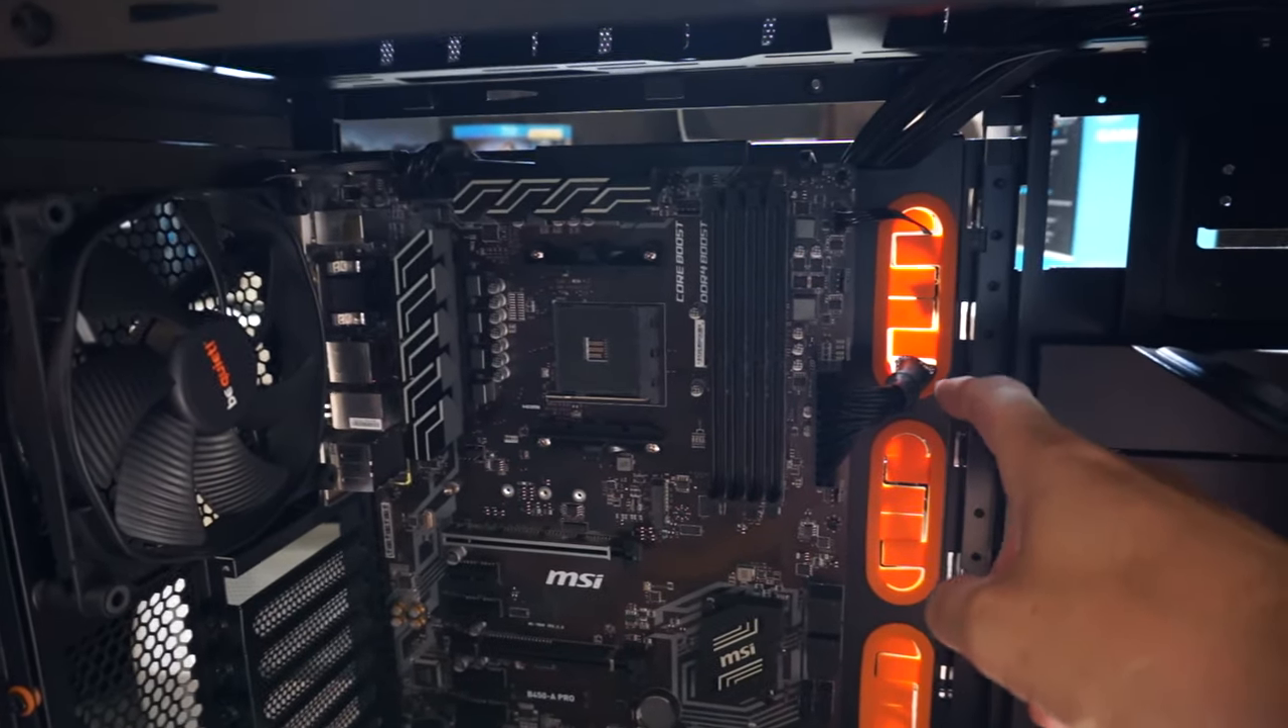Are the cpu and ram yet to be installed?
Yes.